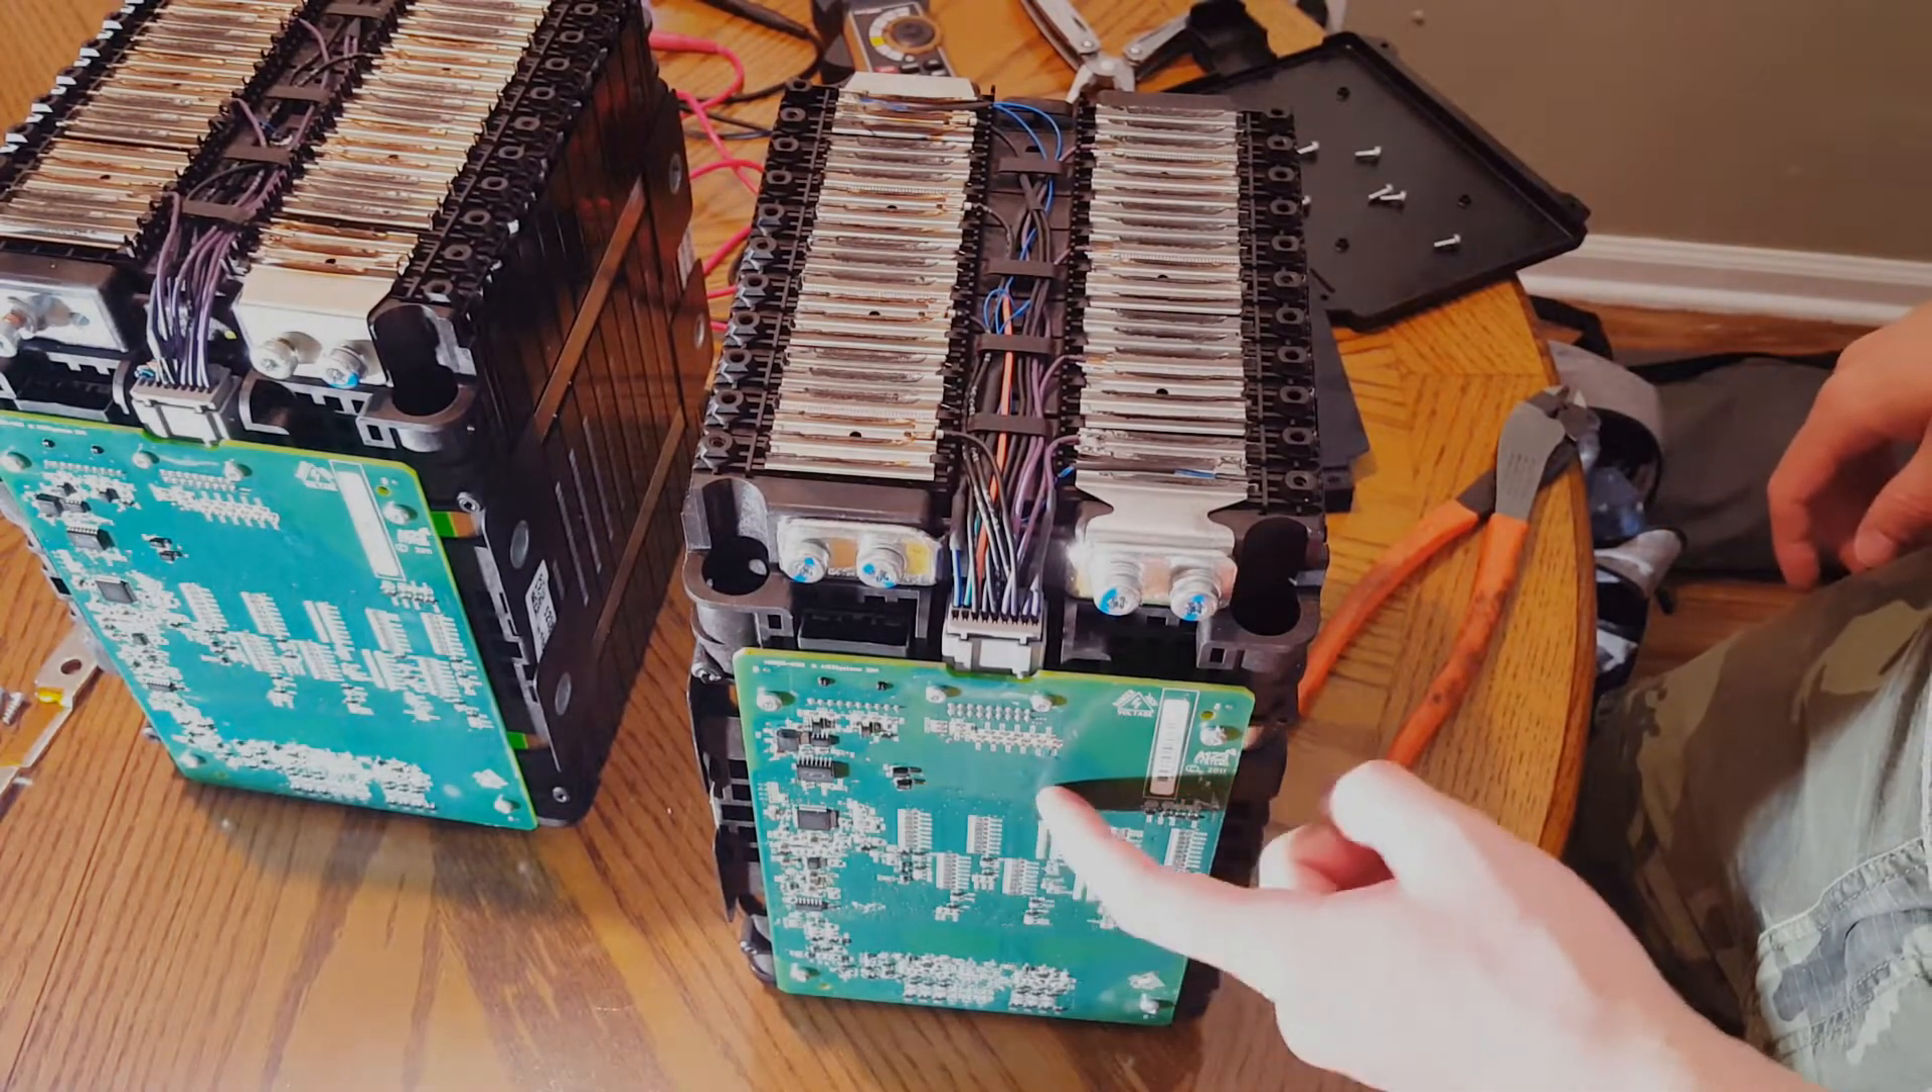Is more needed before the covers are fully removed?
No.